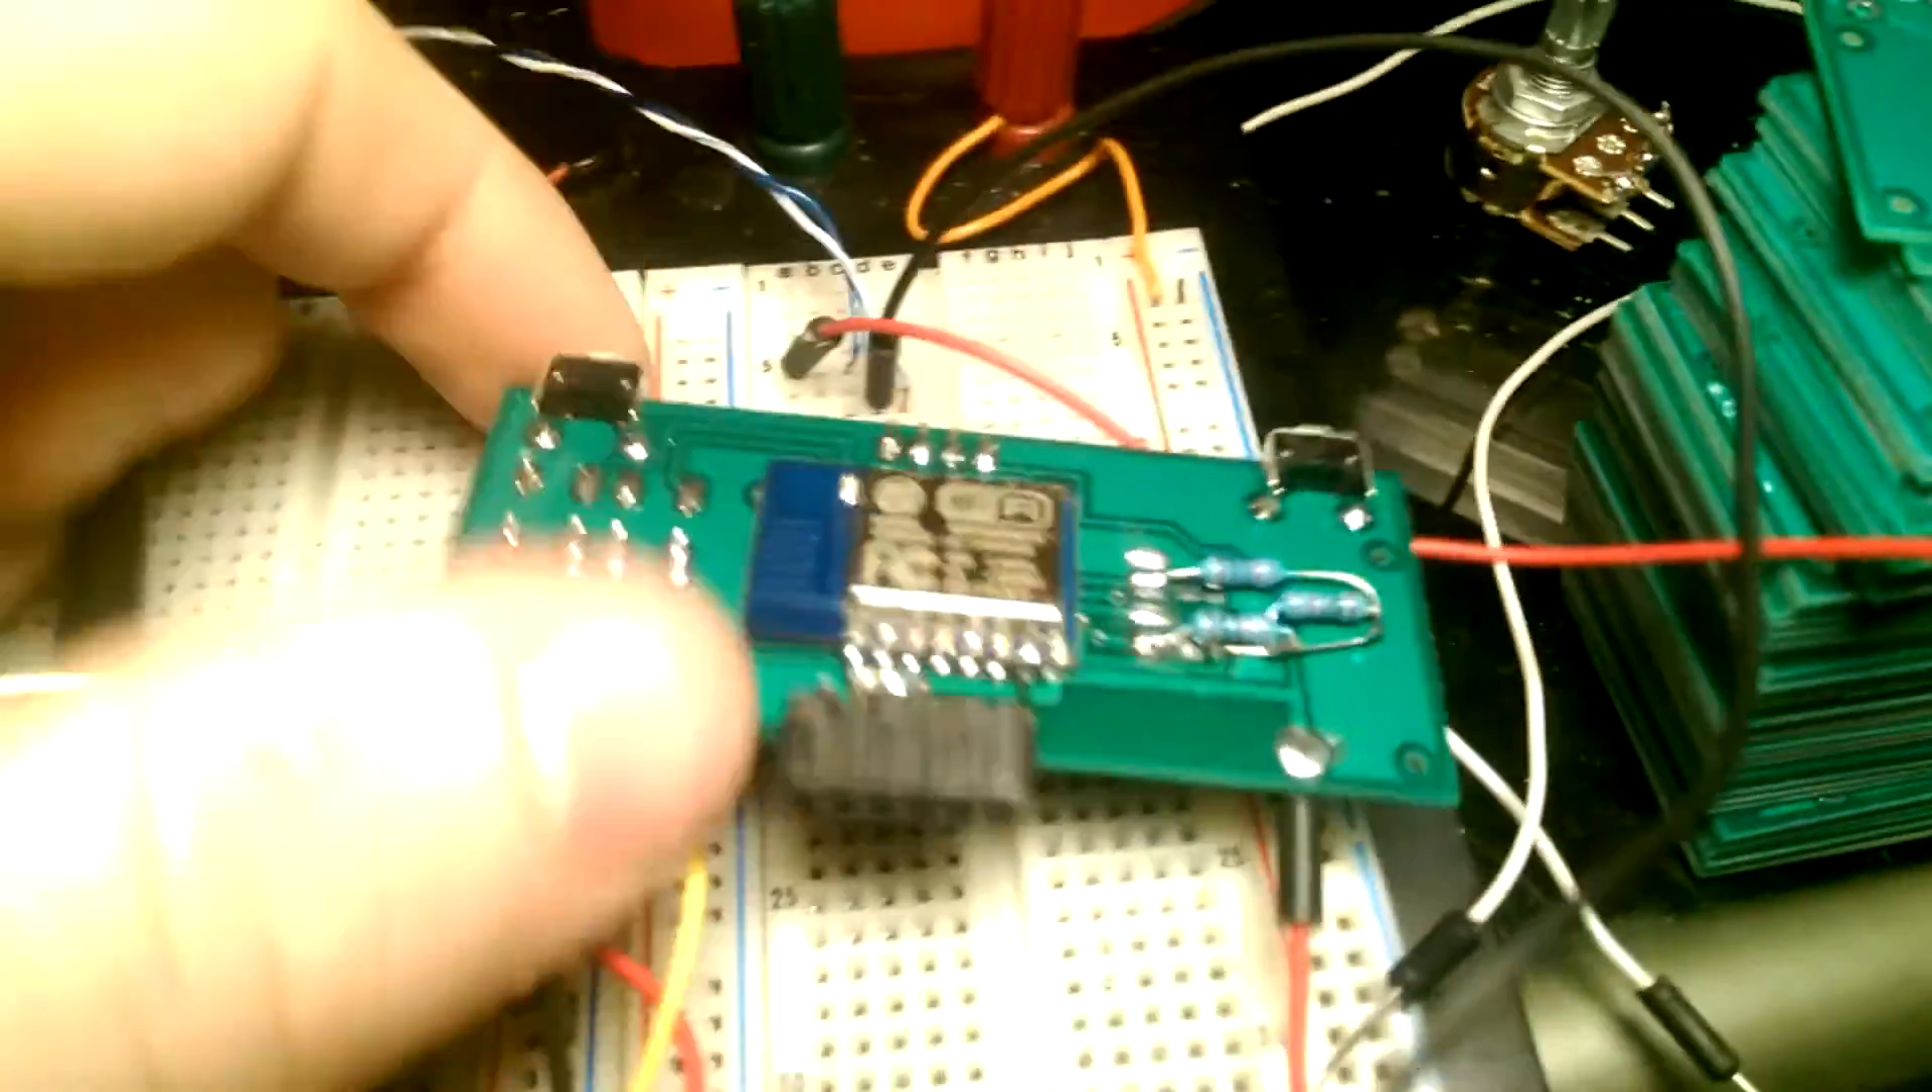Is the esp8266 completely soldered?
Yes.